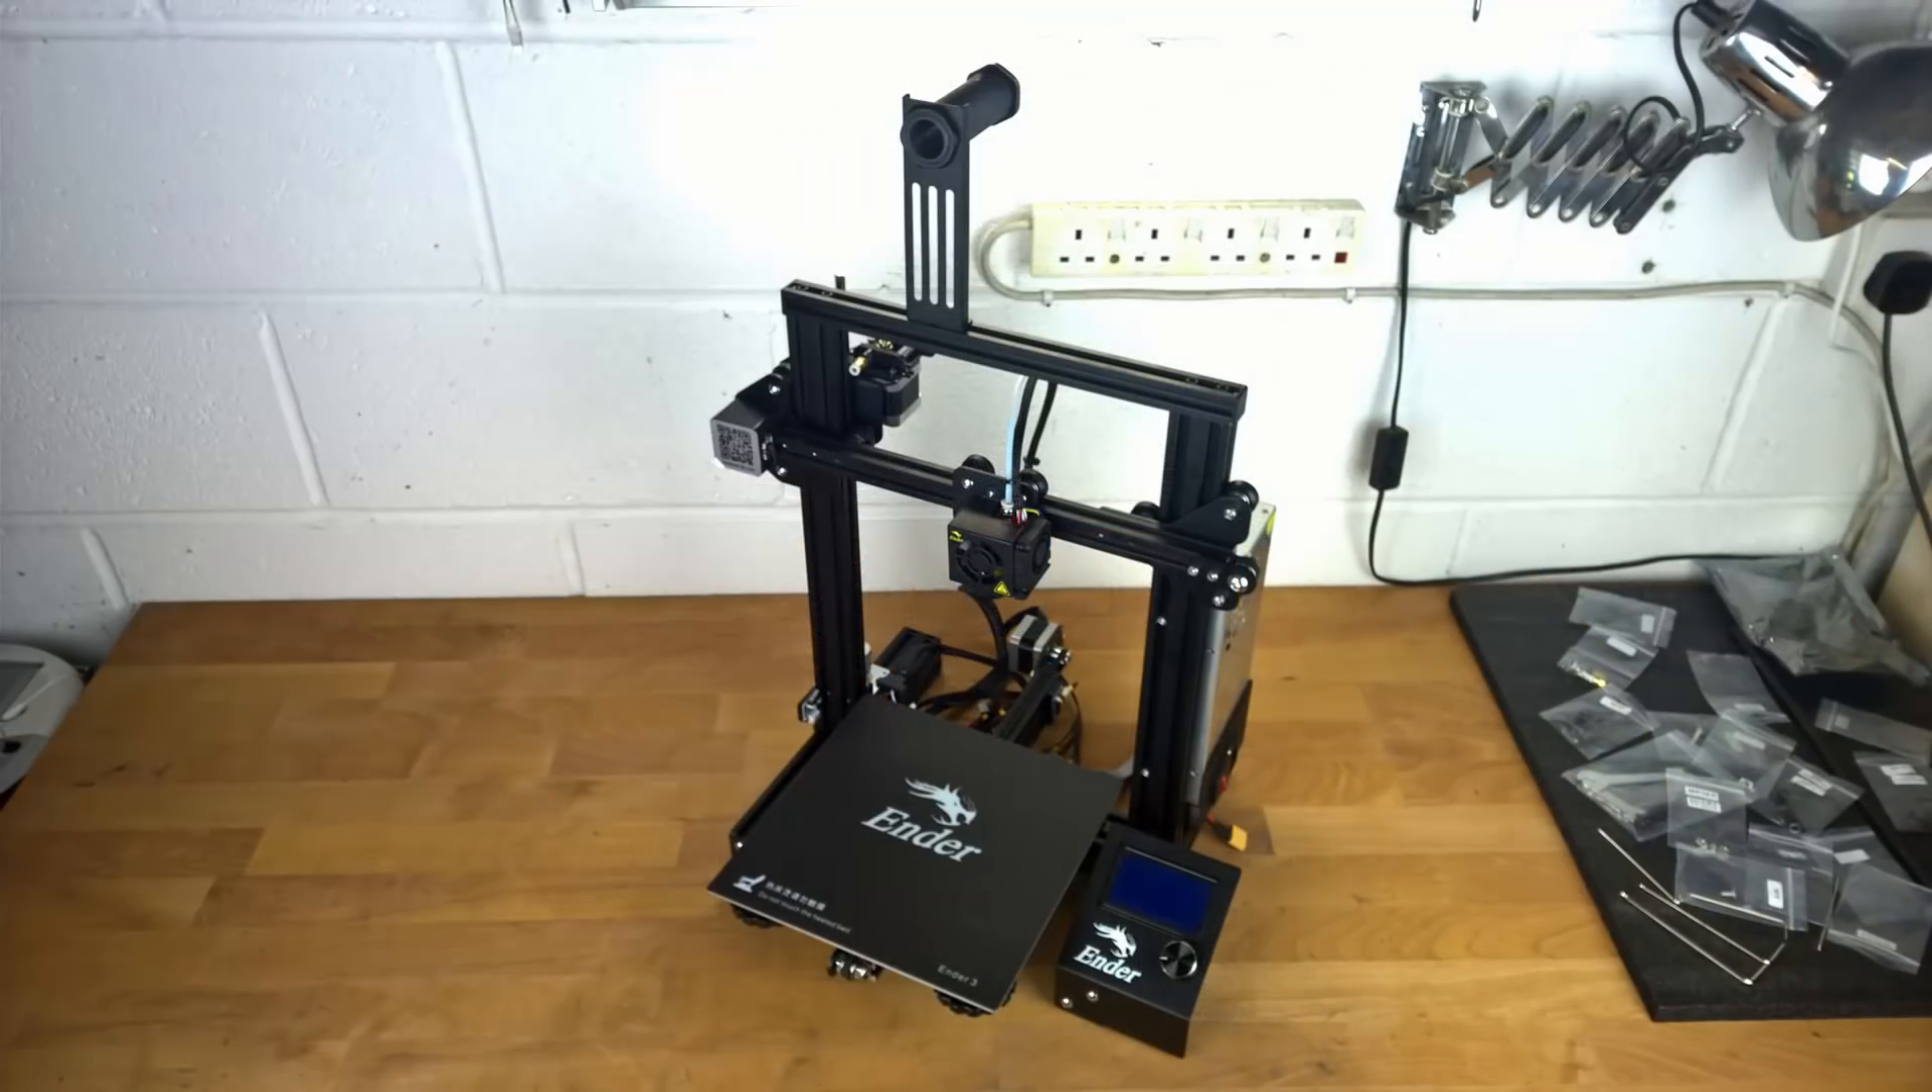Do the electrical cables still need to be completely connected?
Yes.